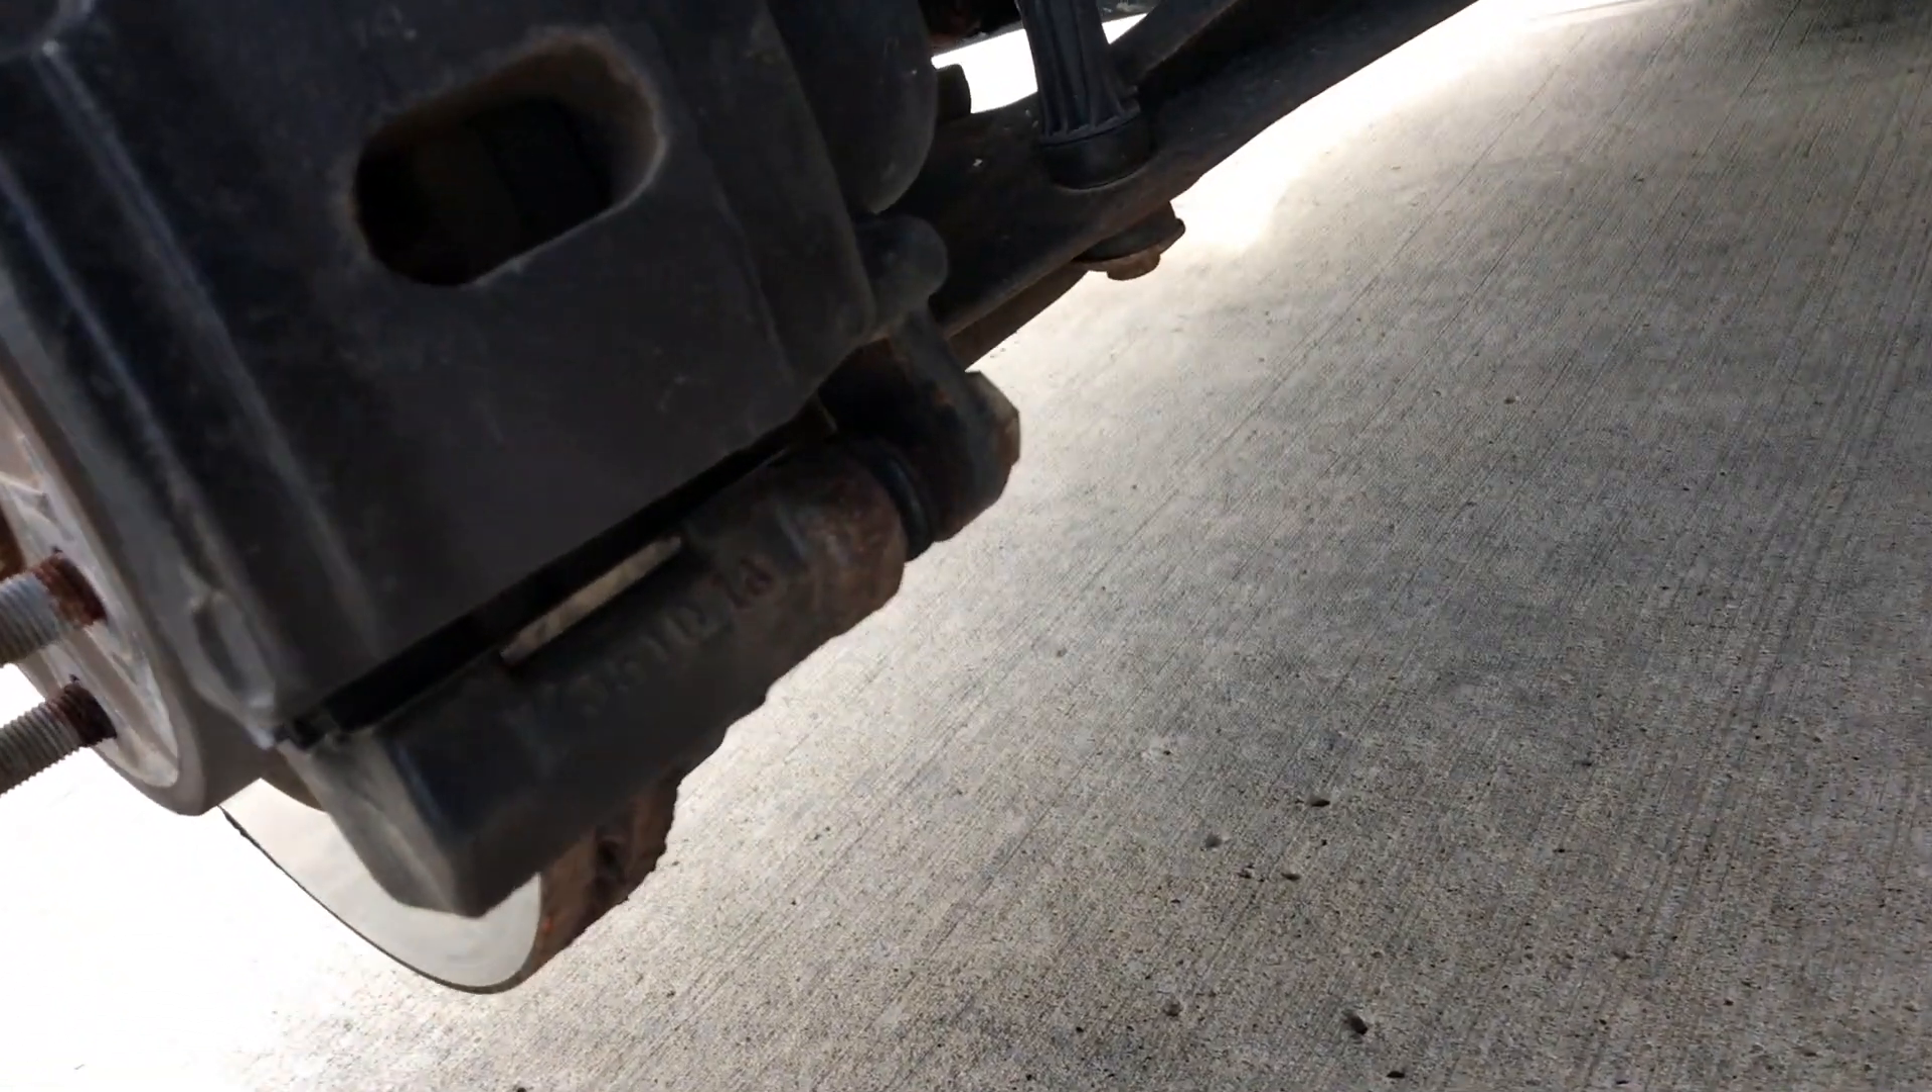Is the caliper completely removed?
No.